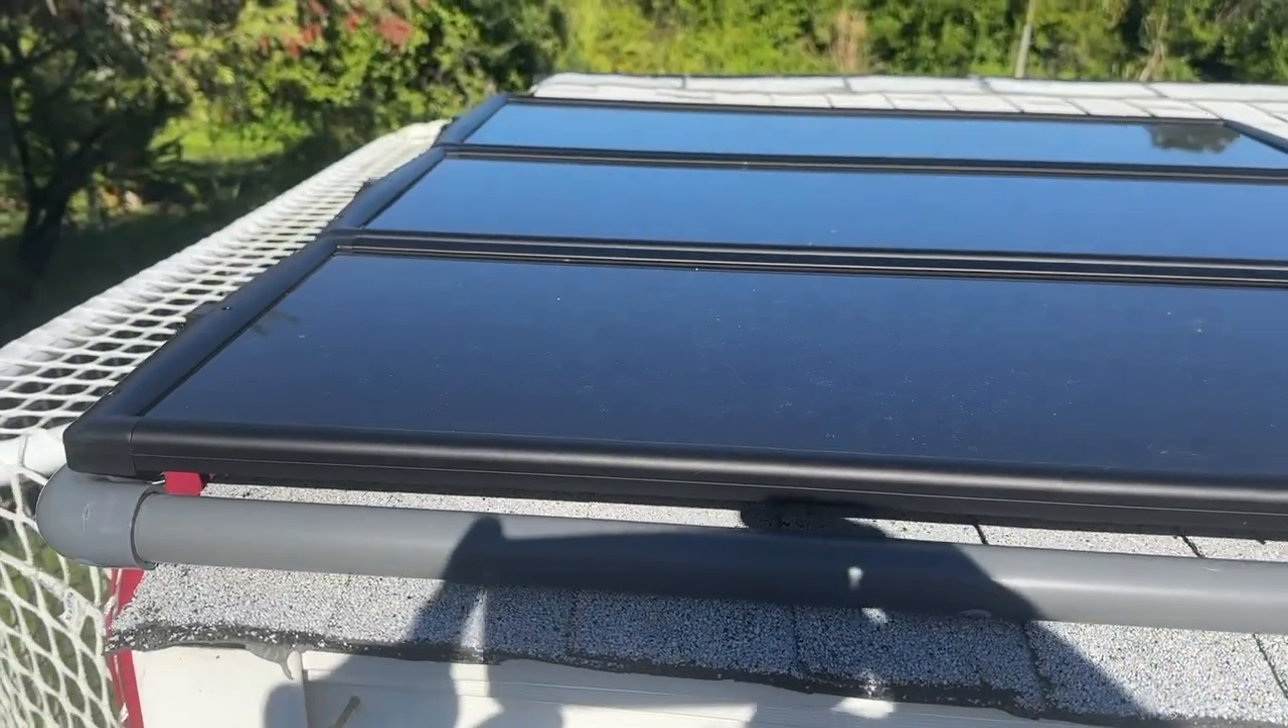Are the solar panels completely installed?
Yes.